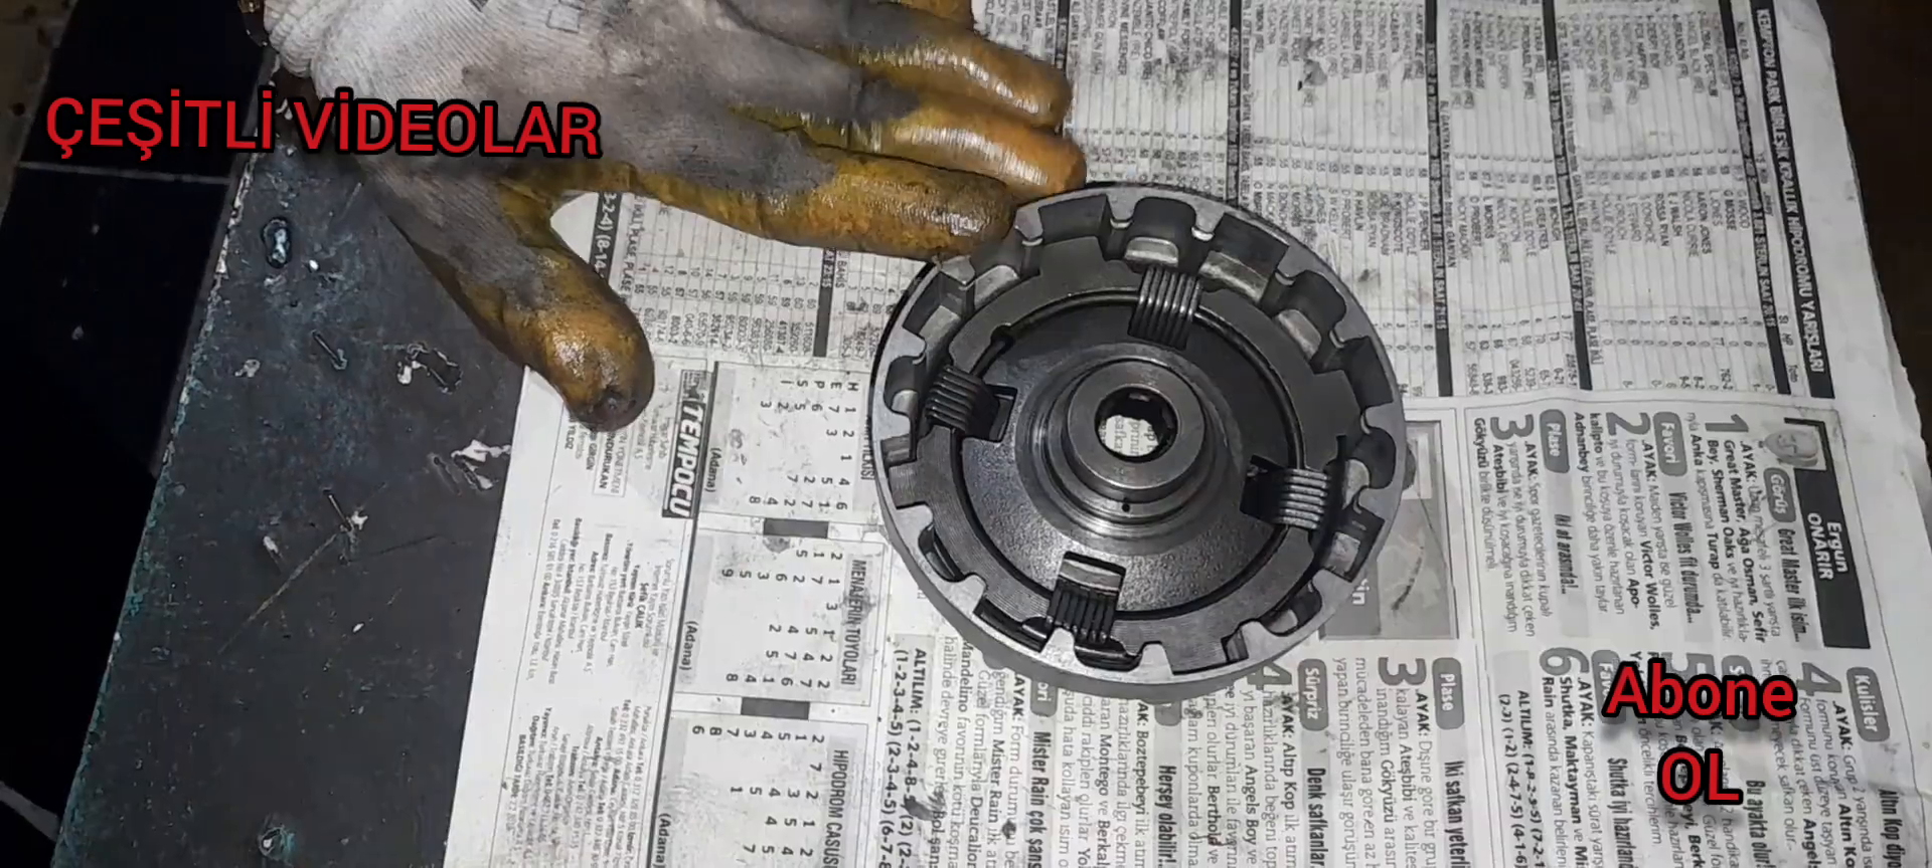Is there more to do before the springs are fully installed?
No.